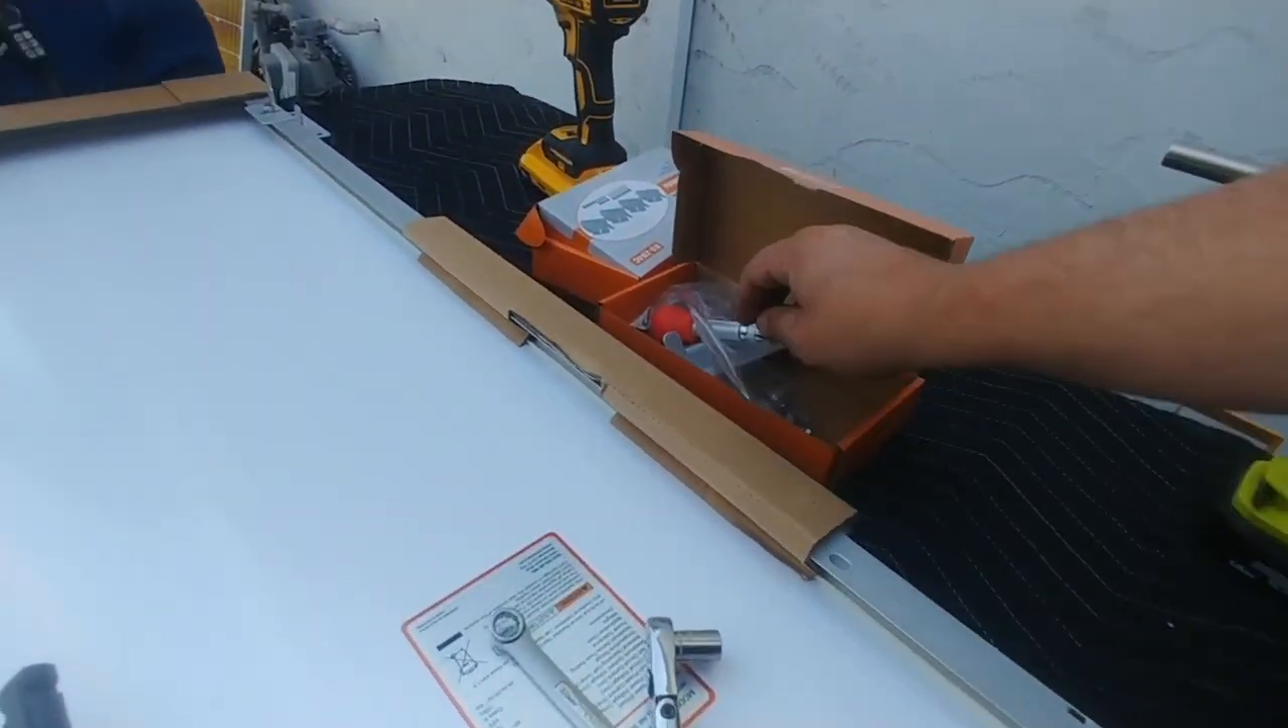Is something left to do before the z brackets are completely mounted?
Yes.